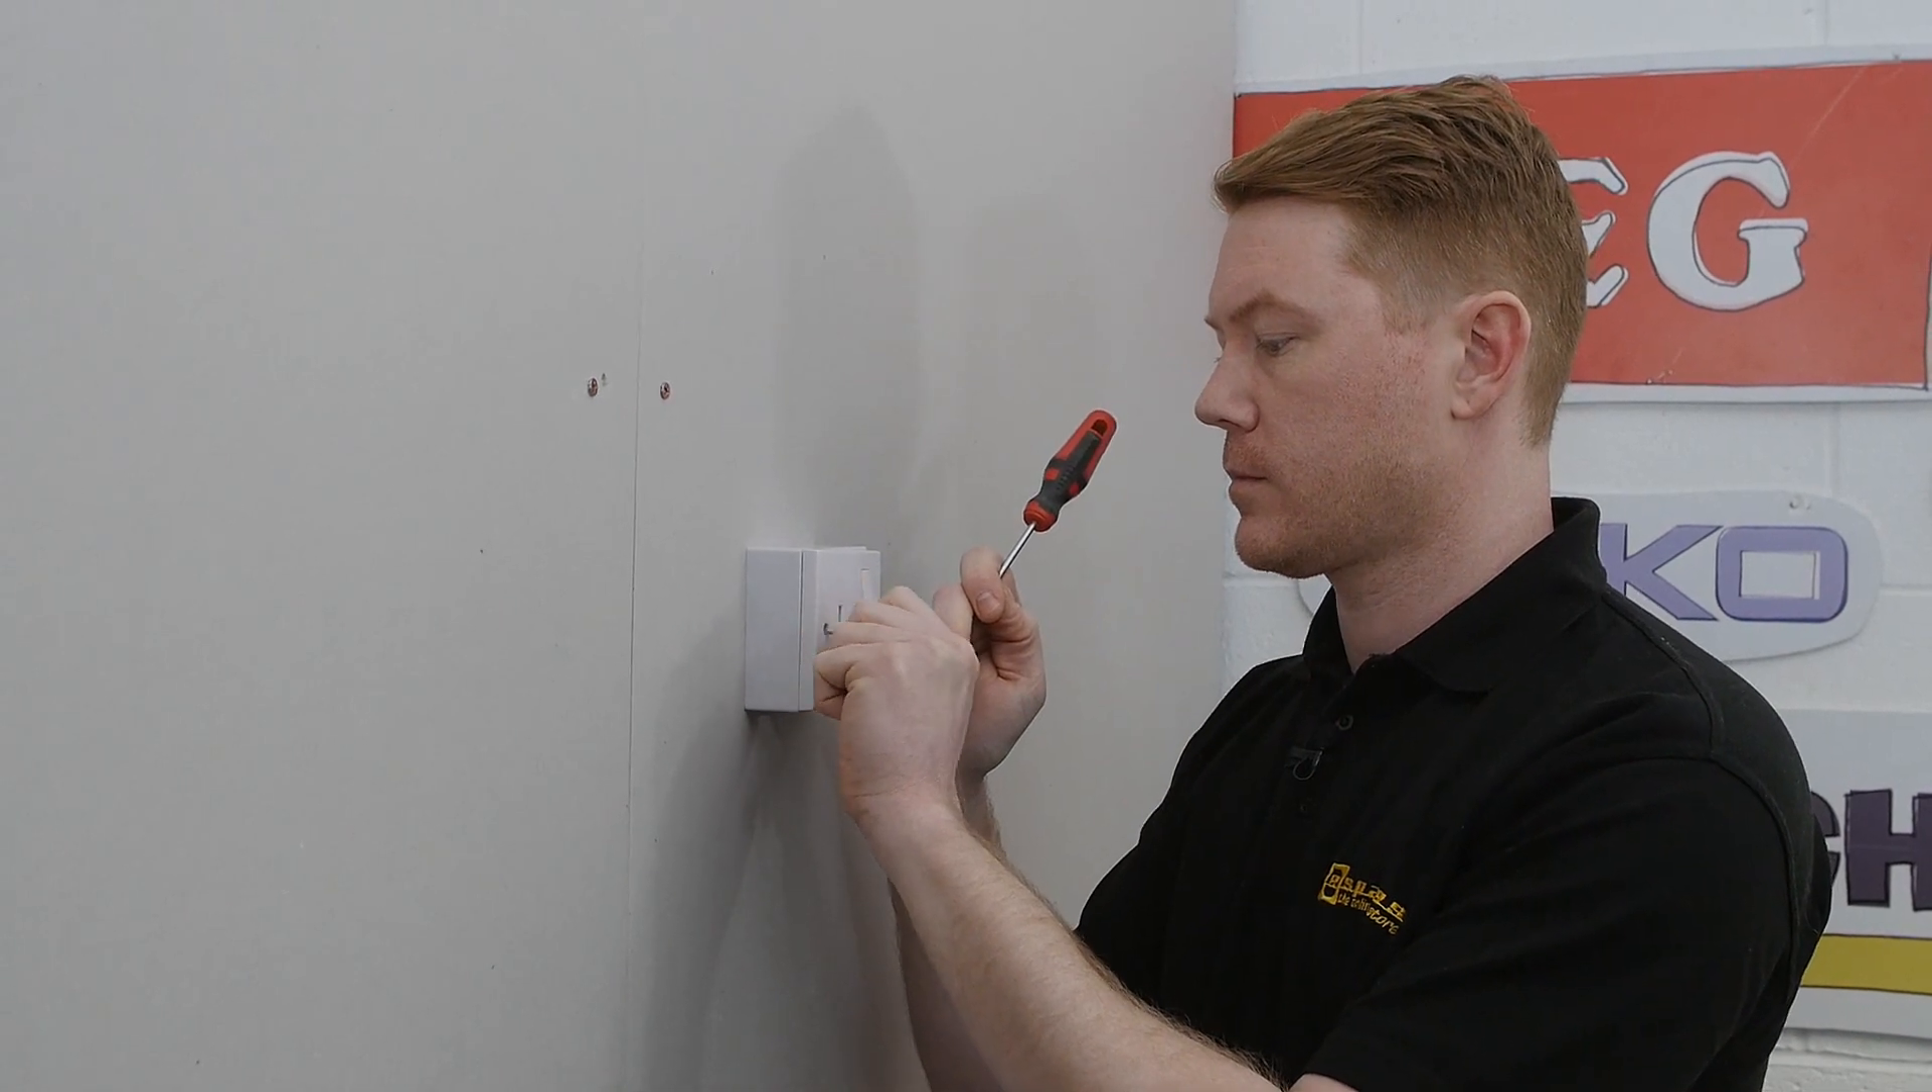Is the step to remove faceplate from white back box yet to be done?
Yes.